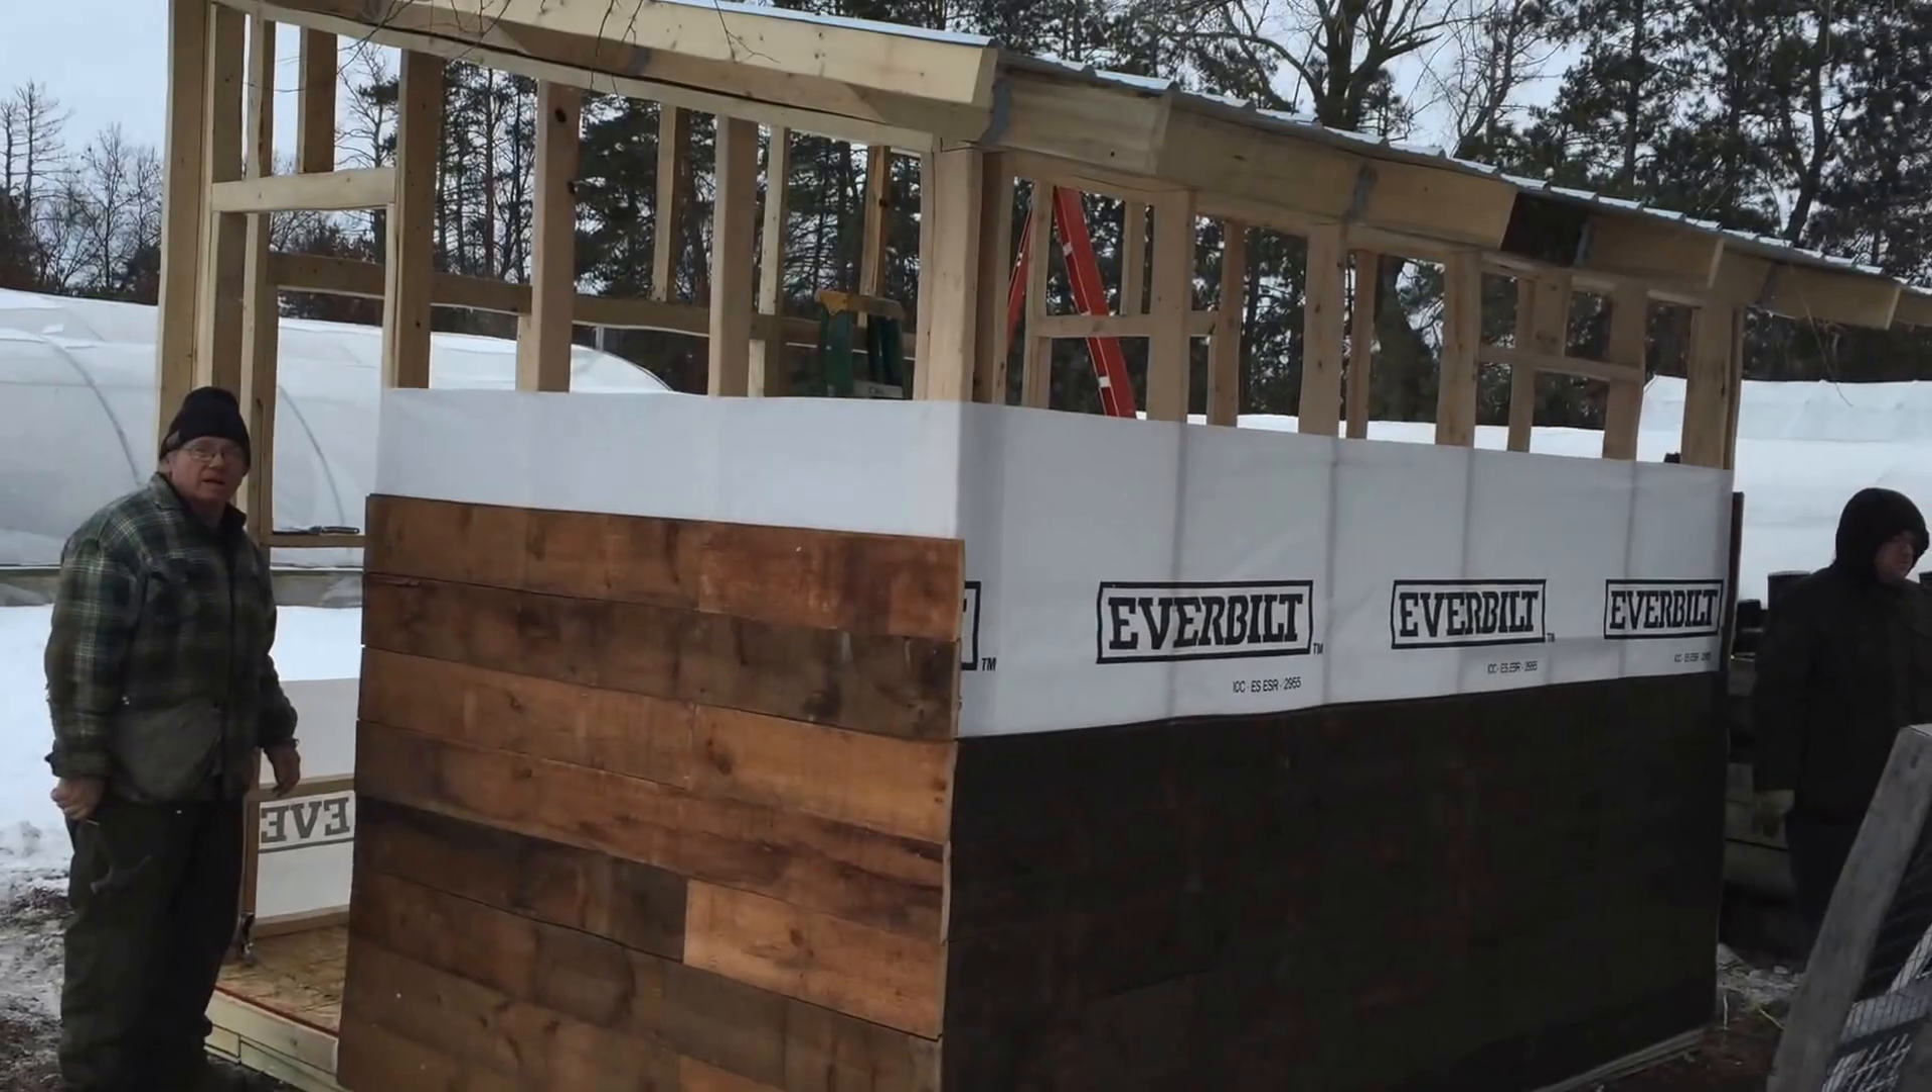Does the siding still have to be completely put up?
Yes.